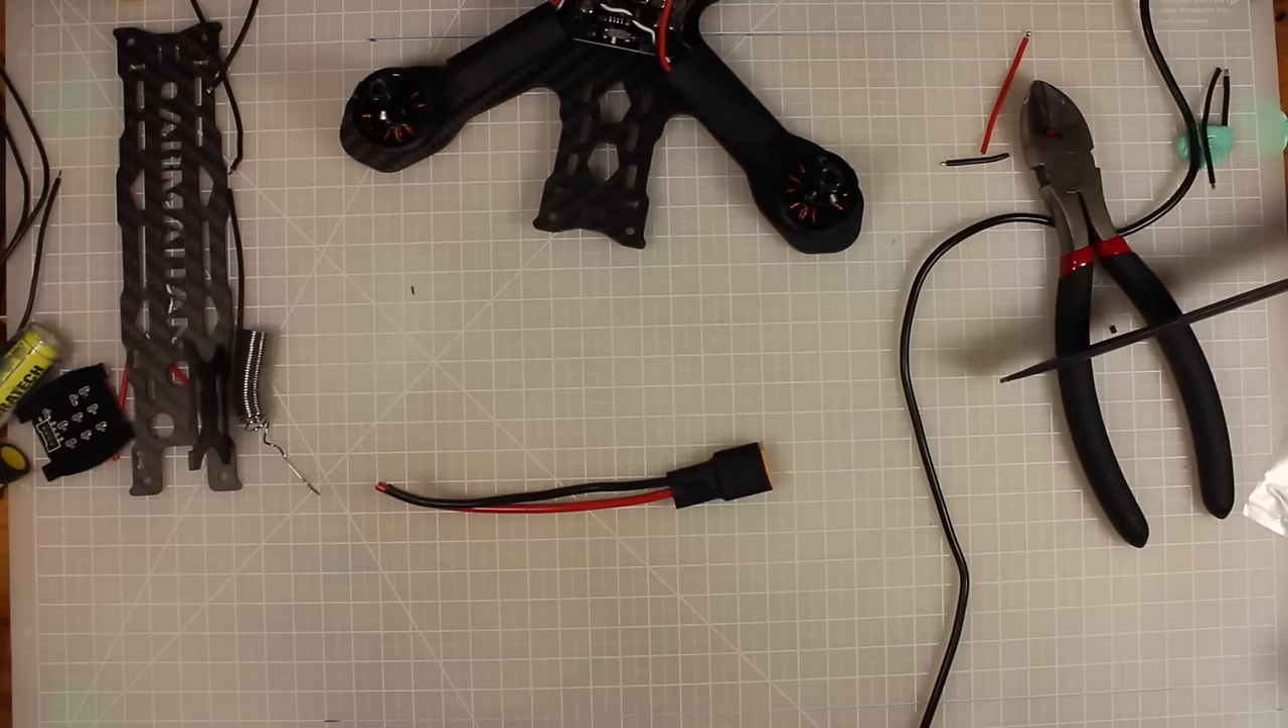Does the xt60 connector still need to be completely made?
No.